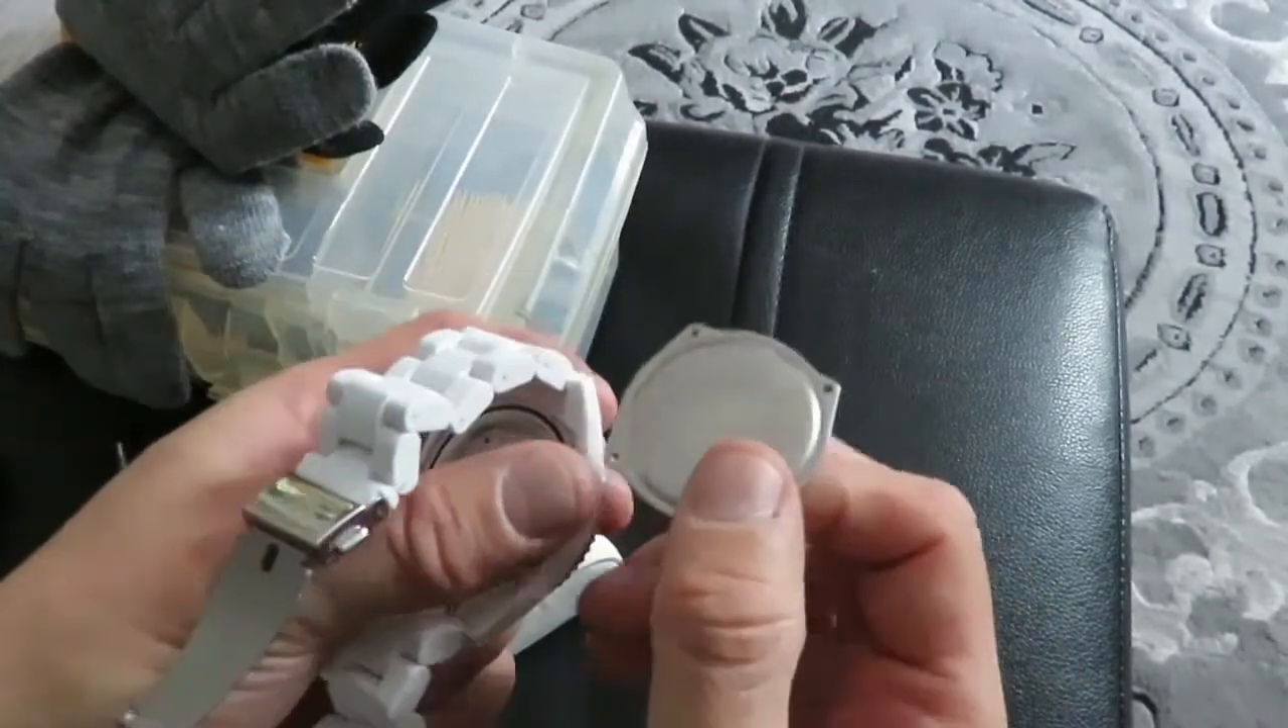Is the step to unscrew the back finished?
Yes.